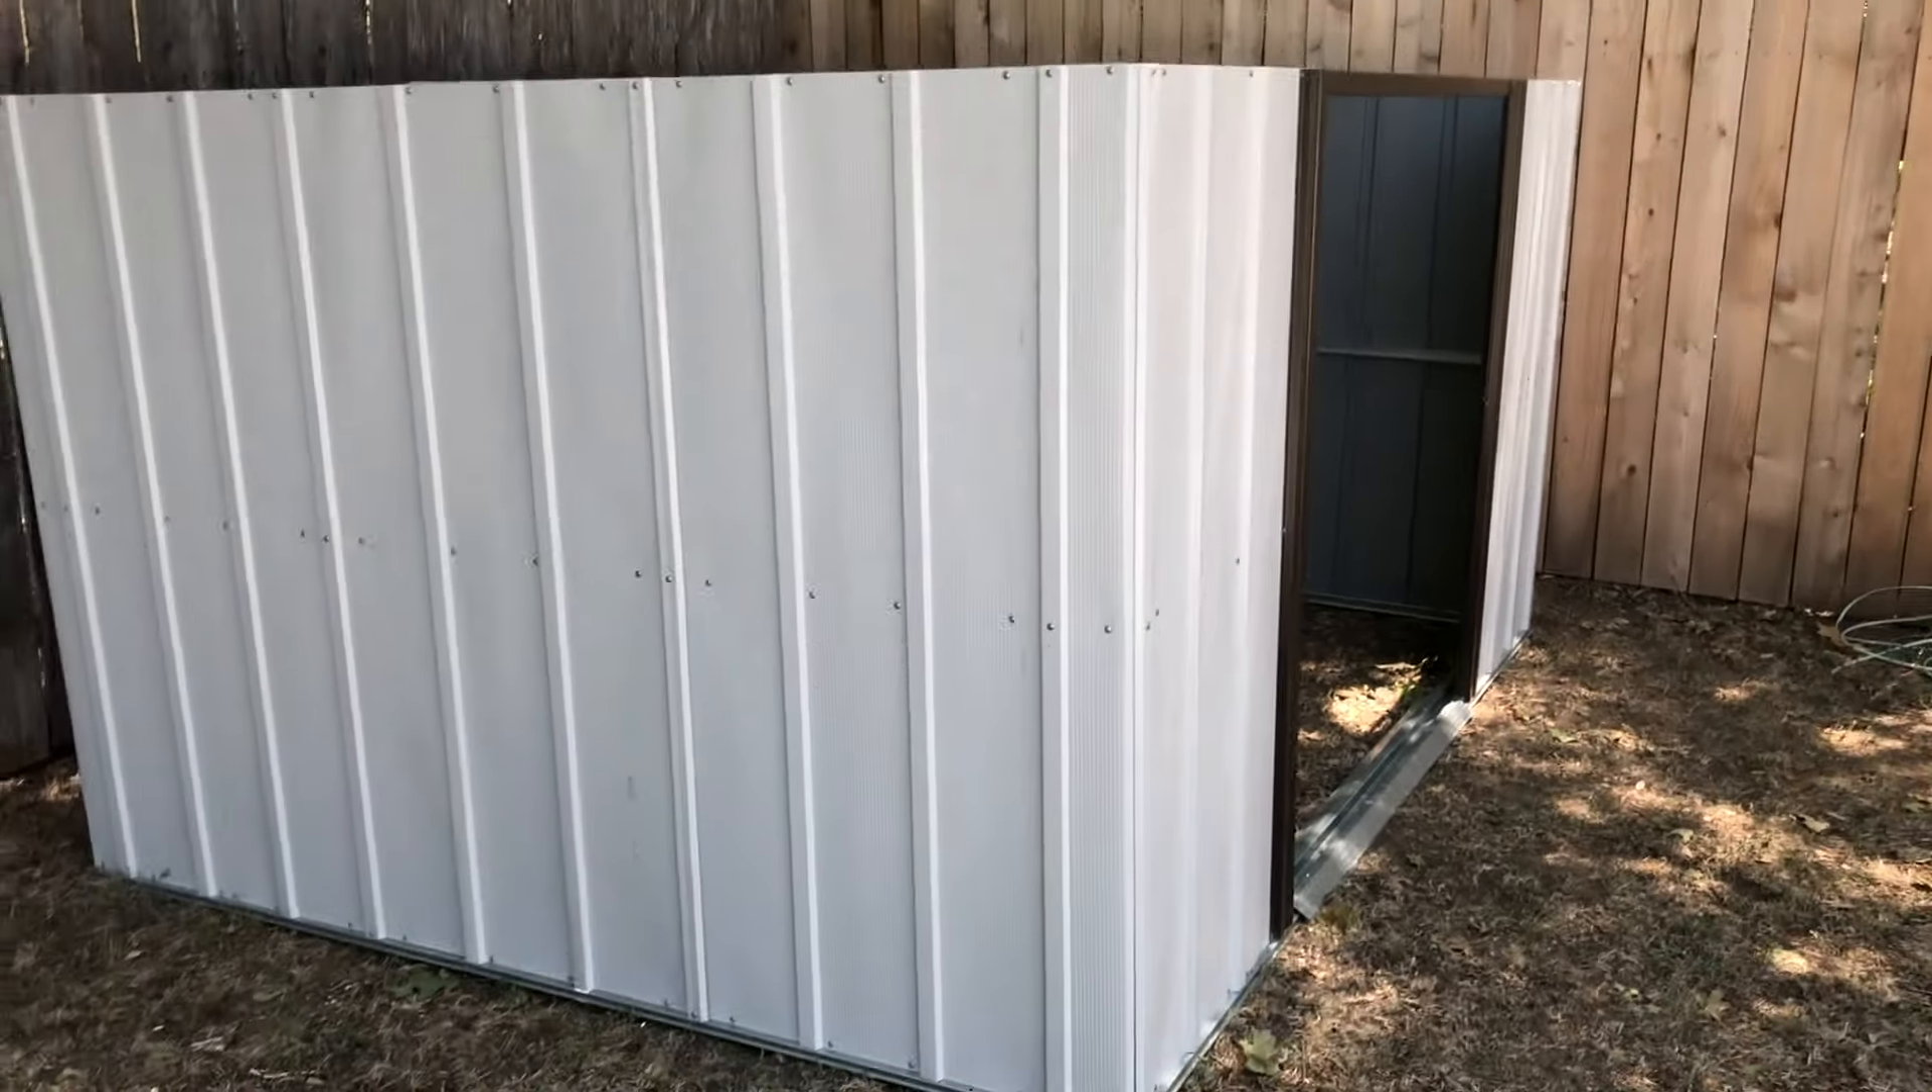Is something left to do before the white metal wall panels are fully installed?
No.